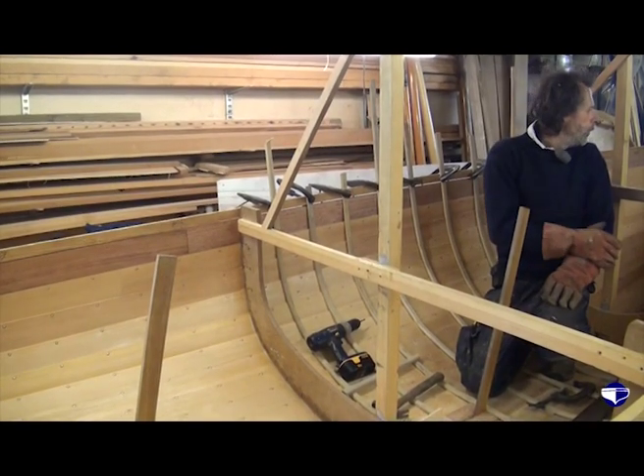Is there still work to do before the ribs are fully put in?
Yes.